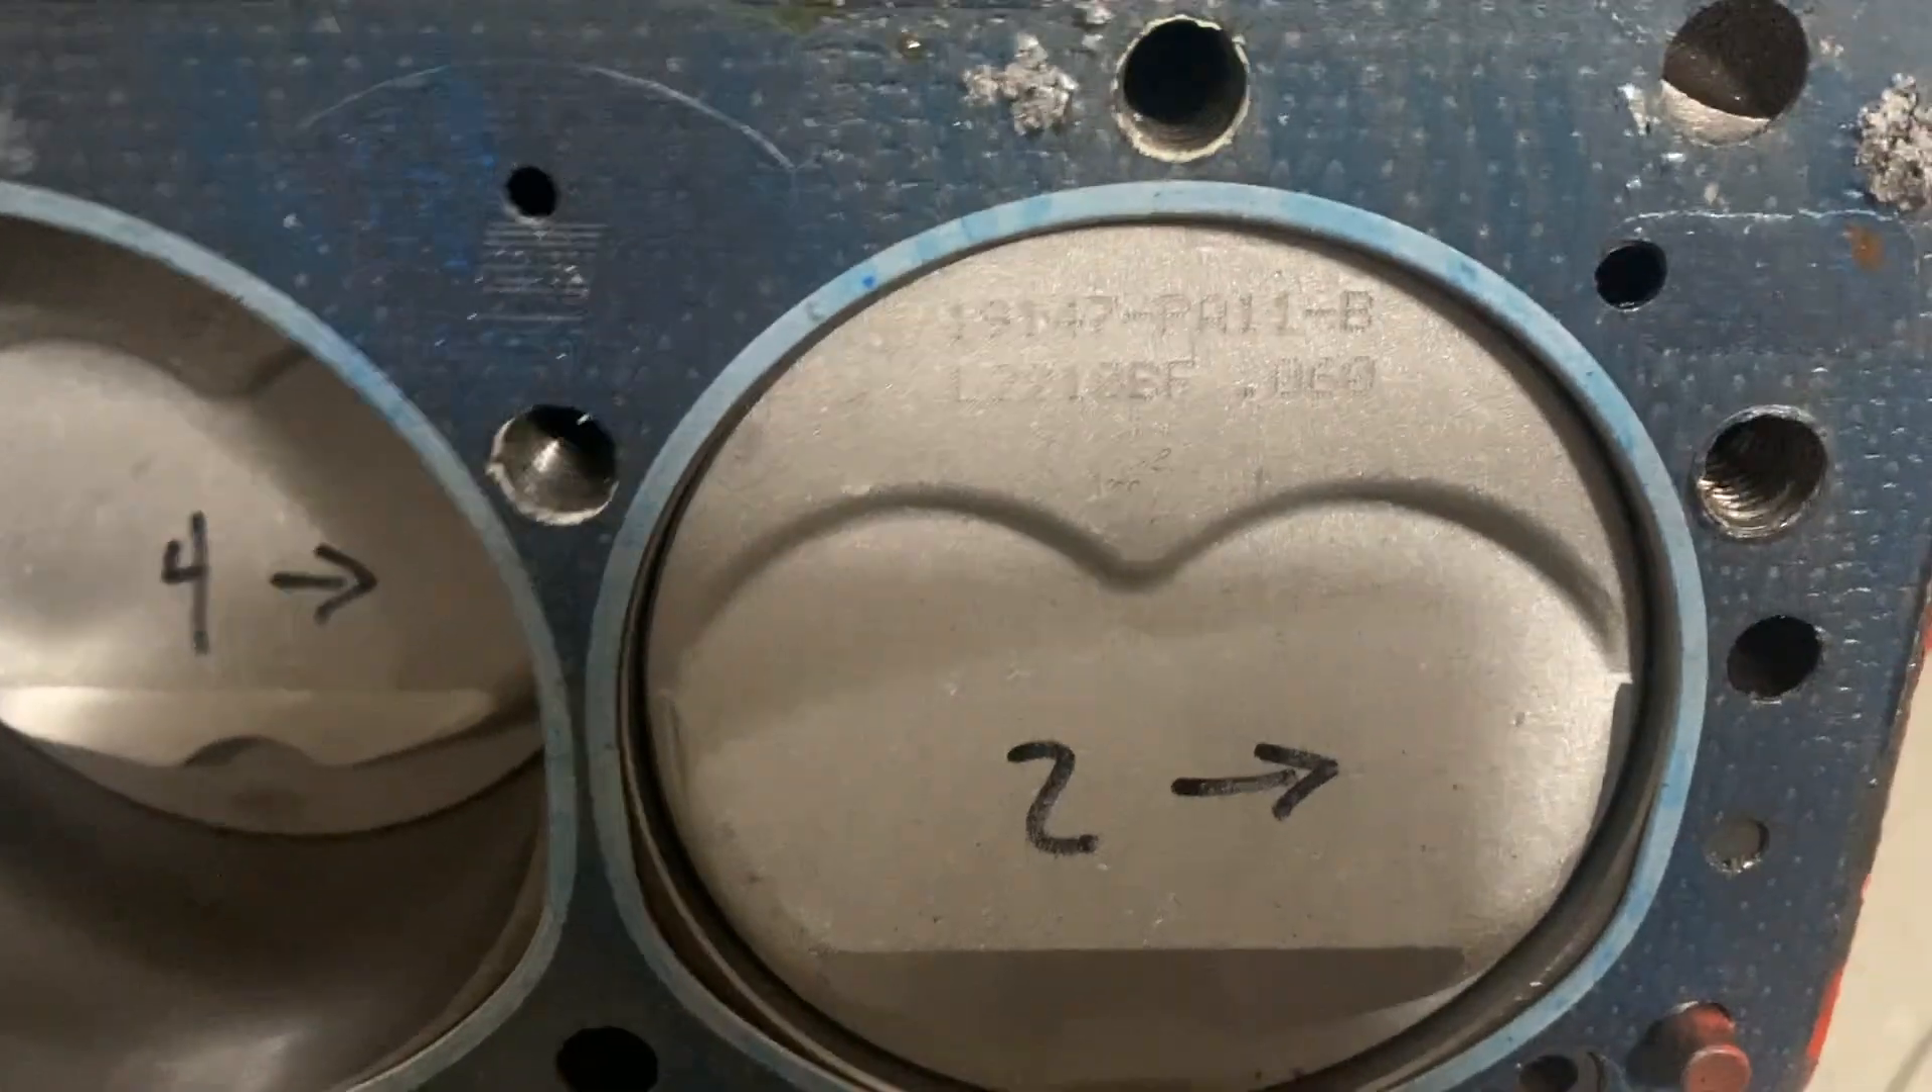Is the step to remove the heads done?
Yes.